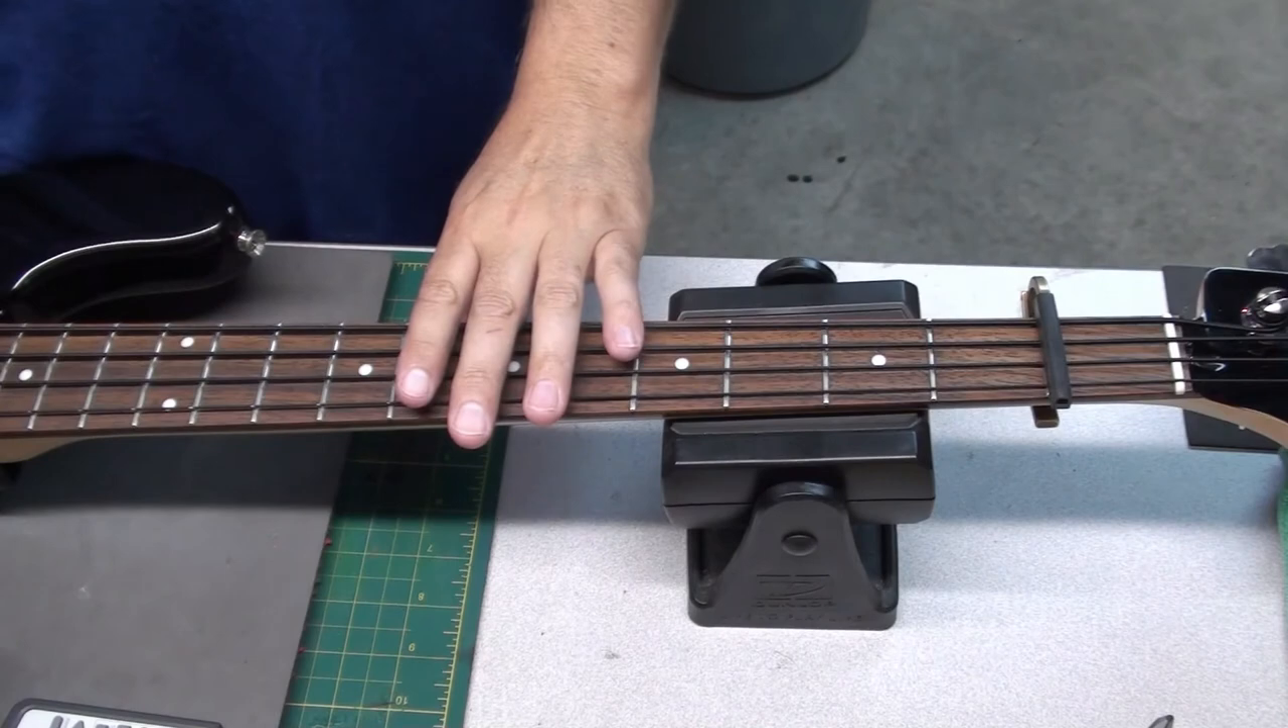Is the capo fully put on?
Yes.